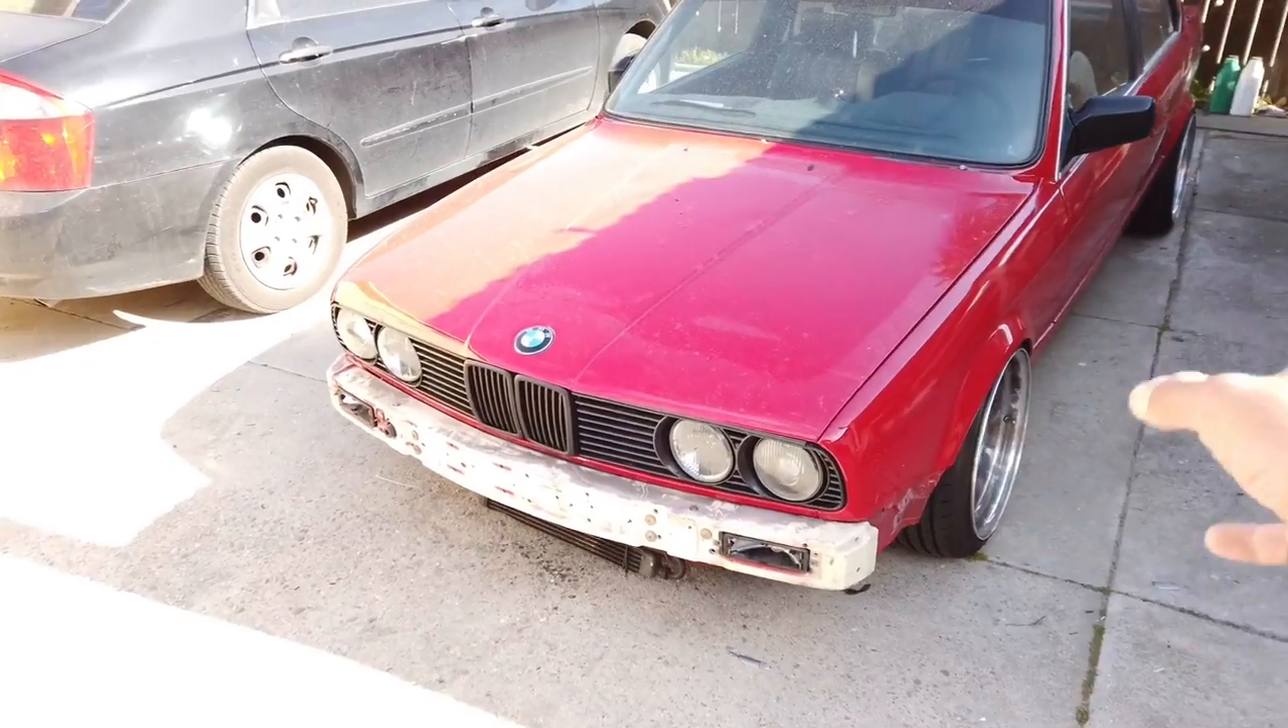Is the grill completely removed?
No.